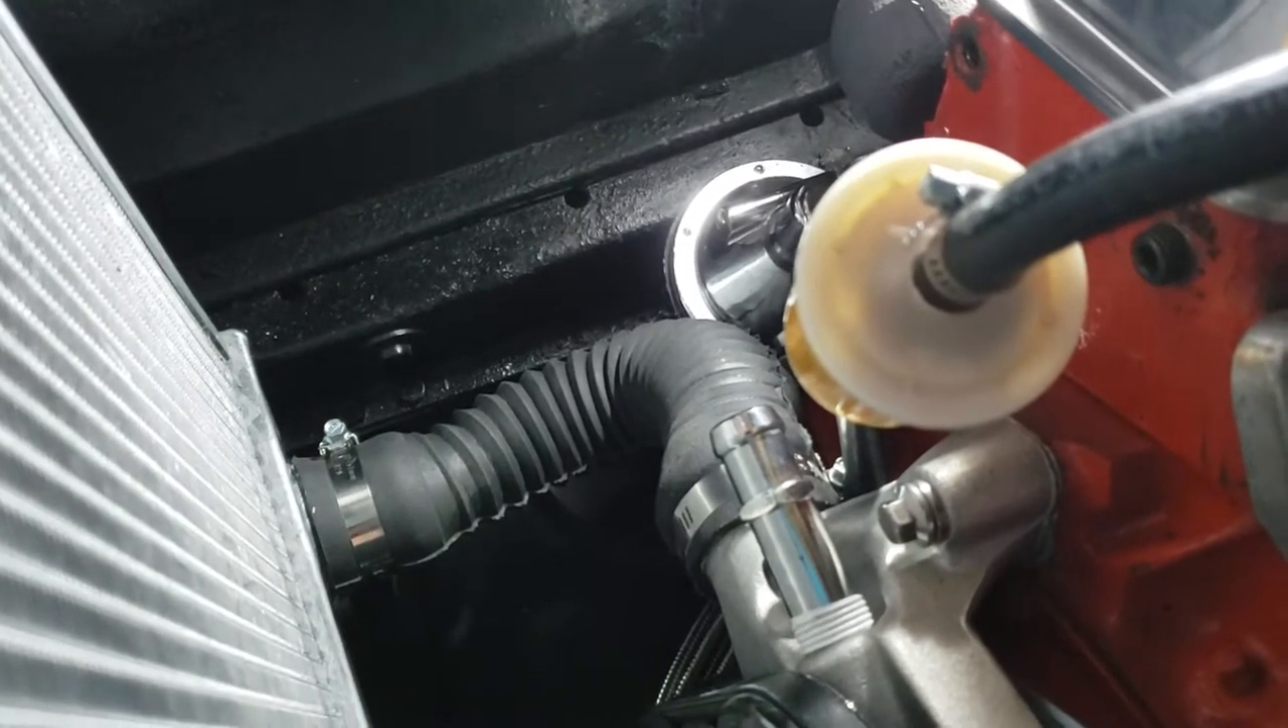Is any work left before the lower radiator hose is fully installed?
No.